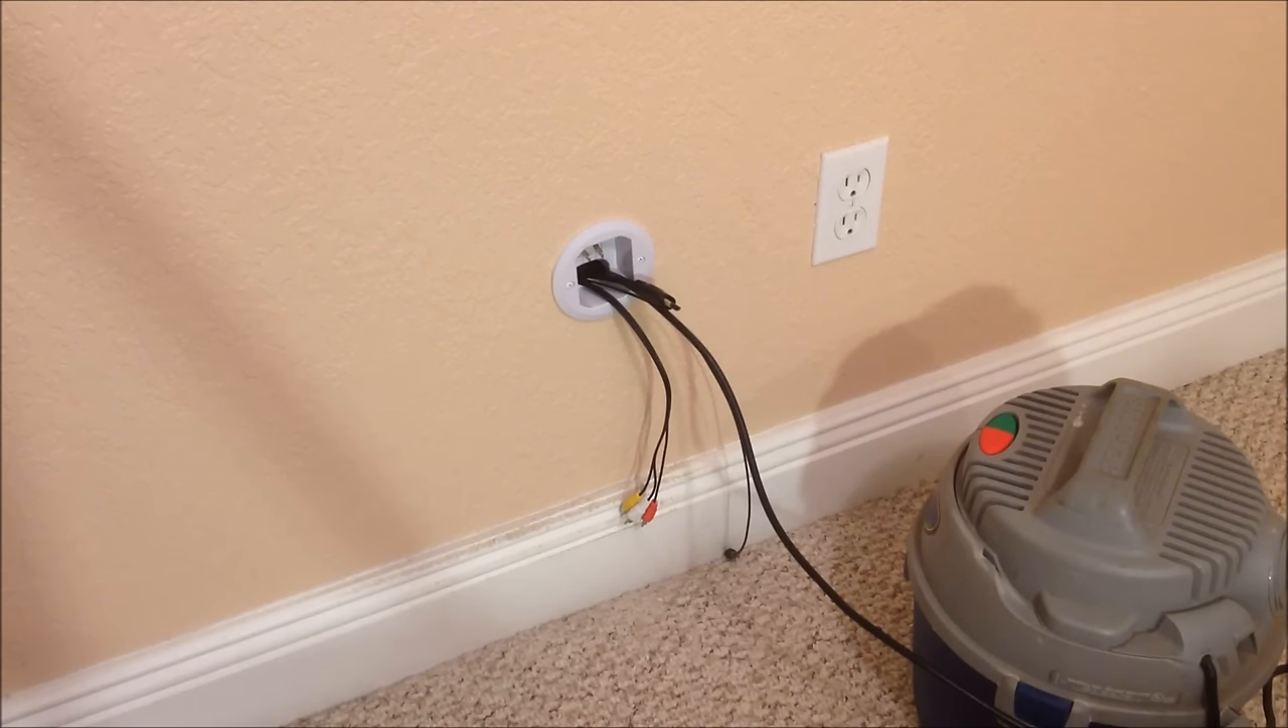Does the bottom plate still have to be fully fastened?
No.